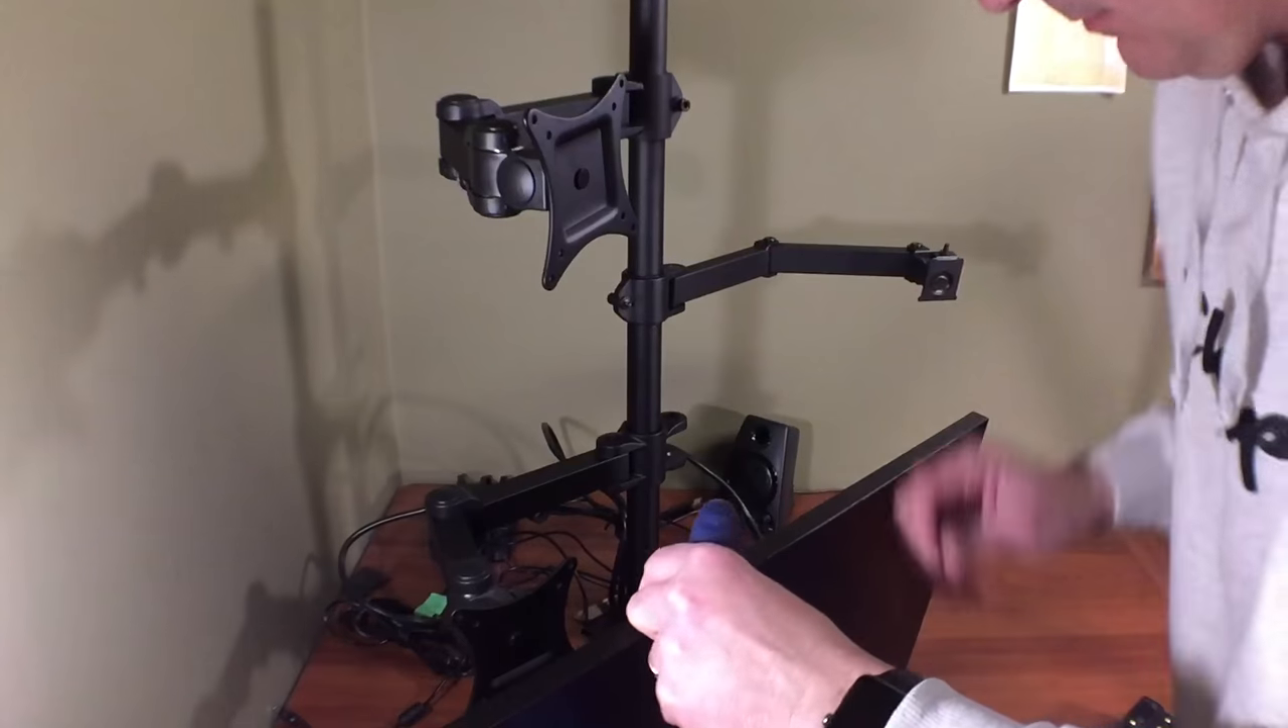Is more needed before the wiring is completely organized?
Yes.